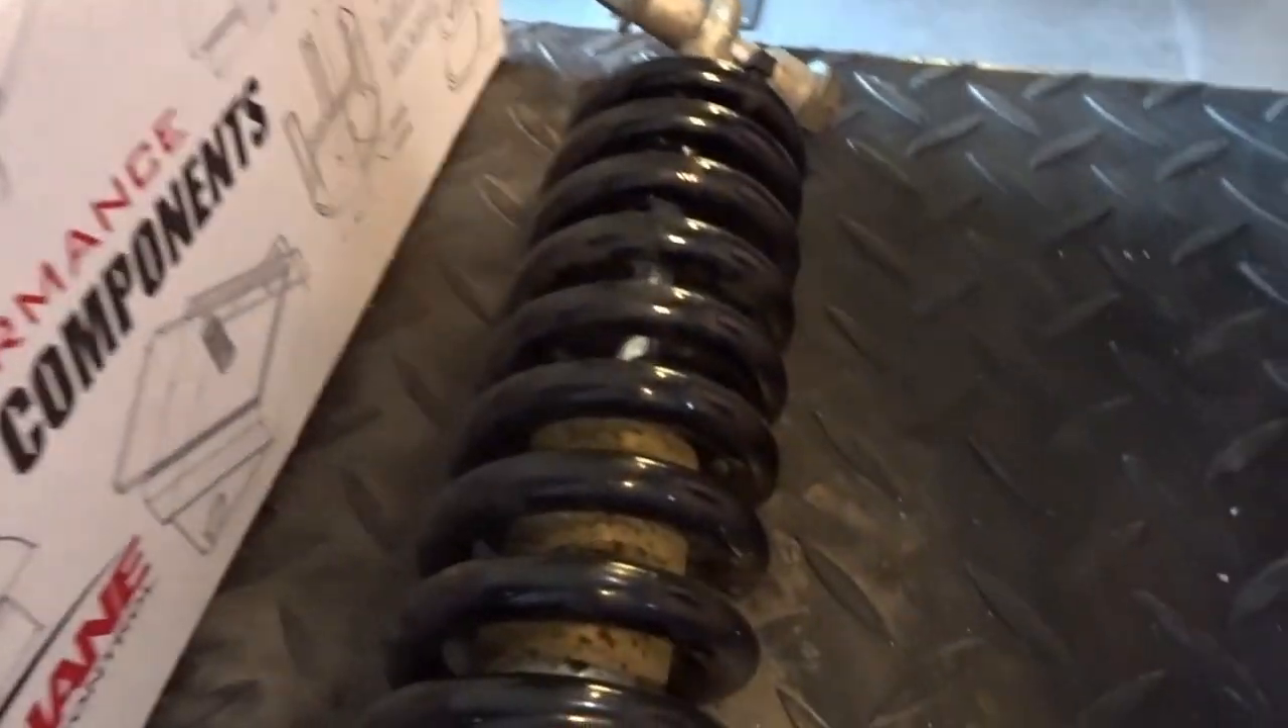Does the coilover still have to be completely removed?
No.